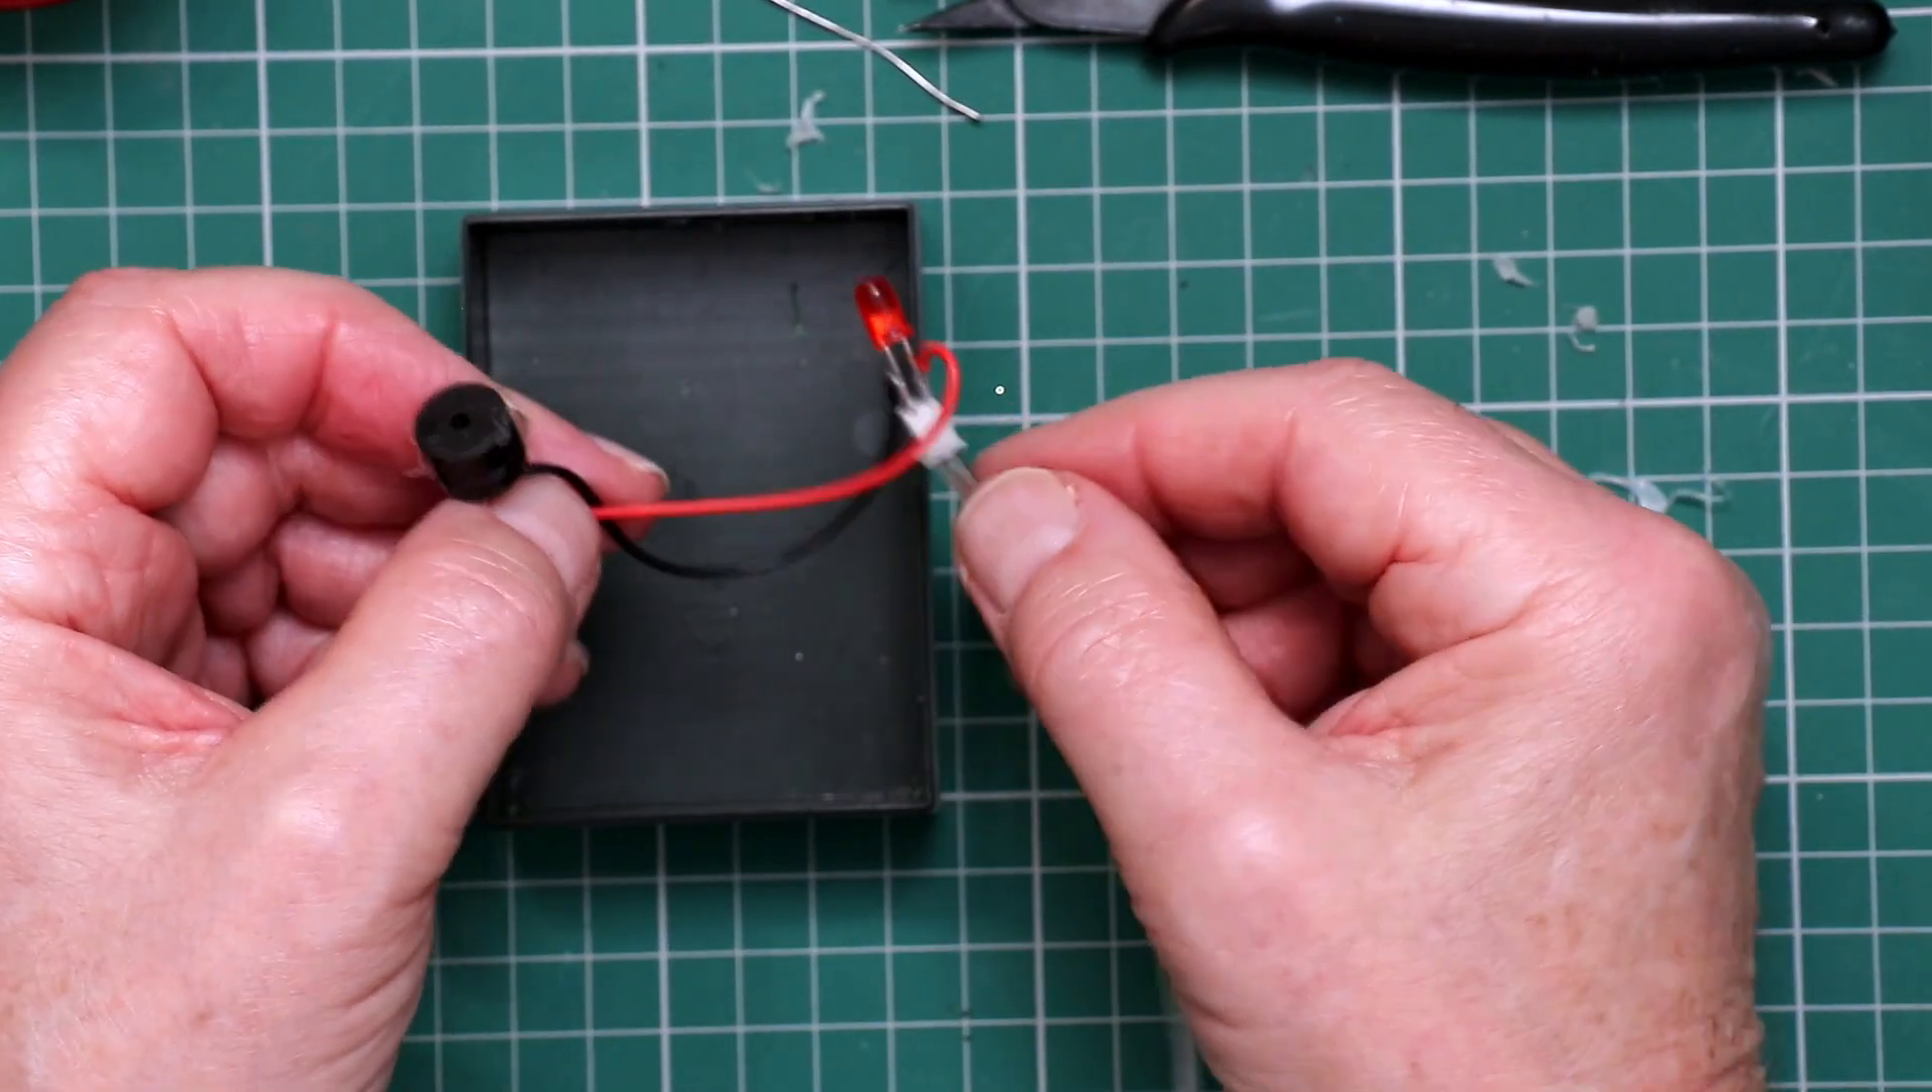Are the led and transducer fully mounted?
No.